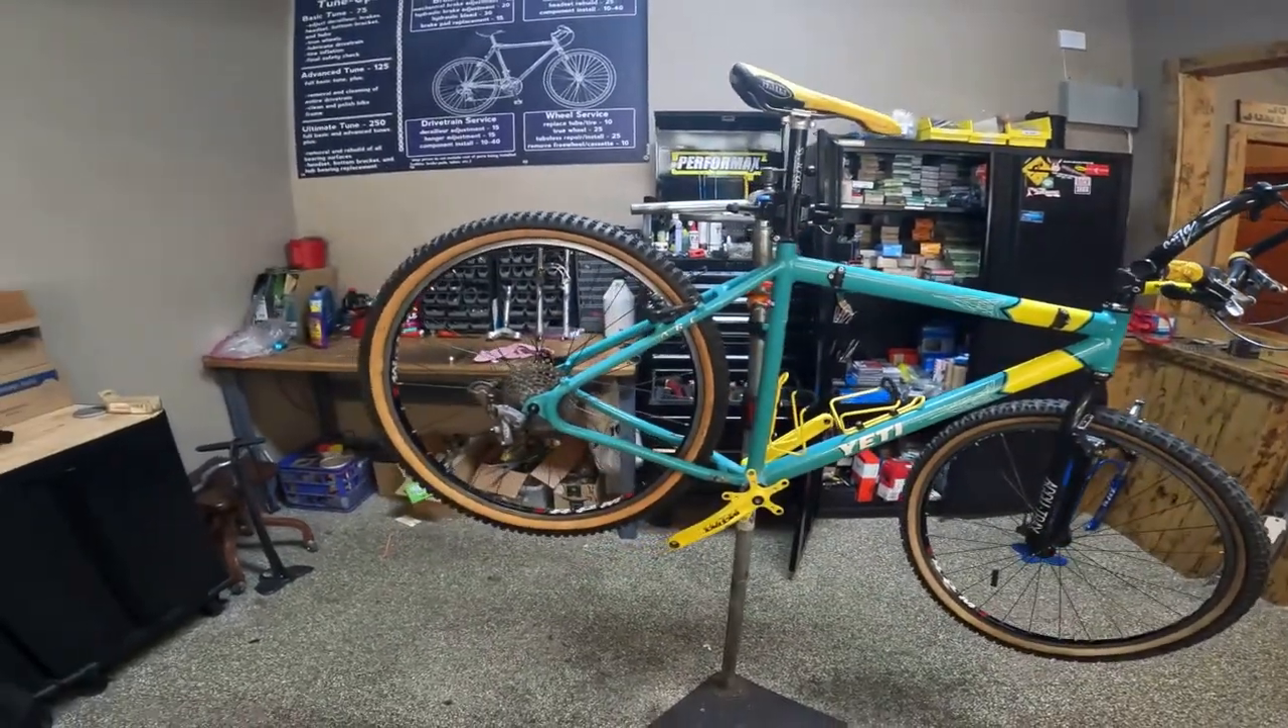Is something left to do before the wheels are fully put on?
No.